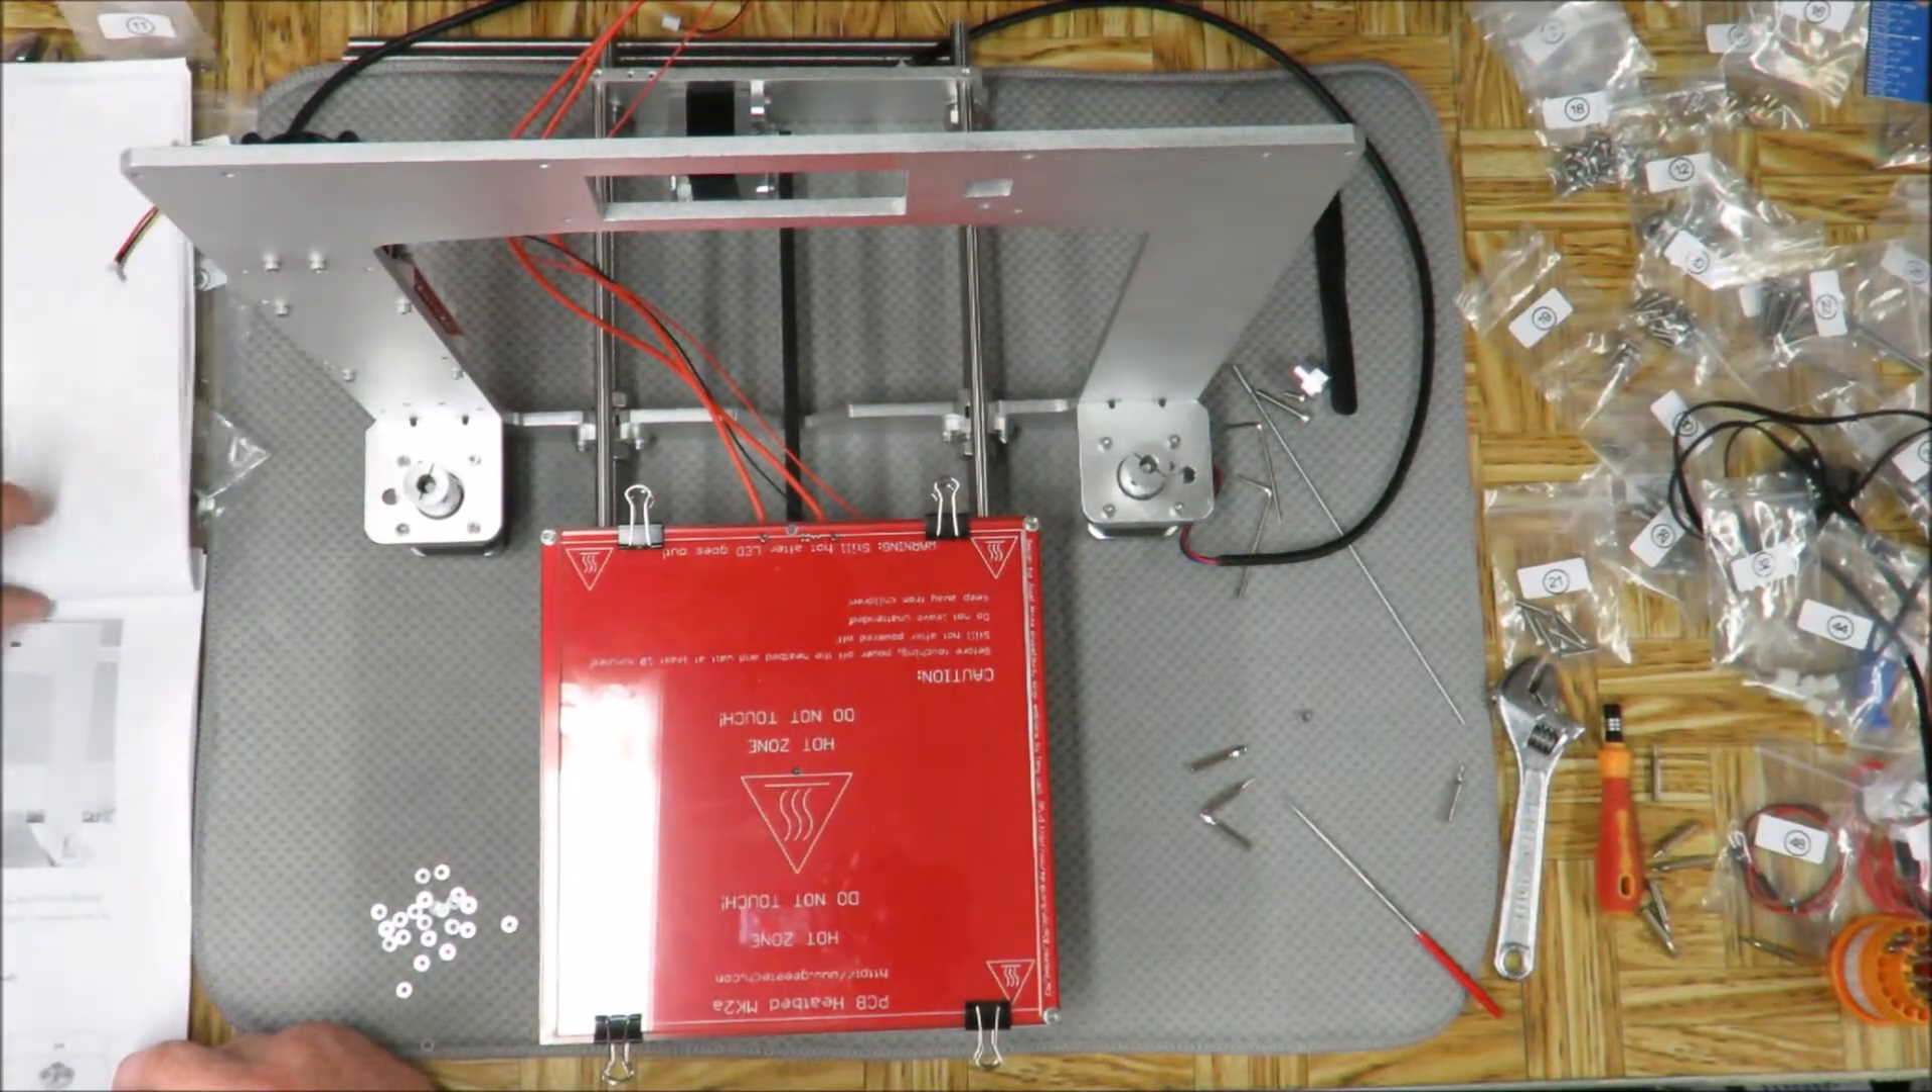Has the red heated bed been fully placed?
Yes.